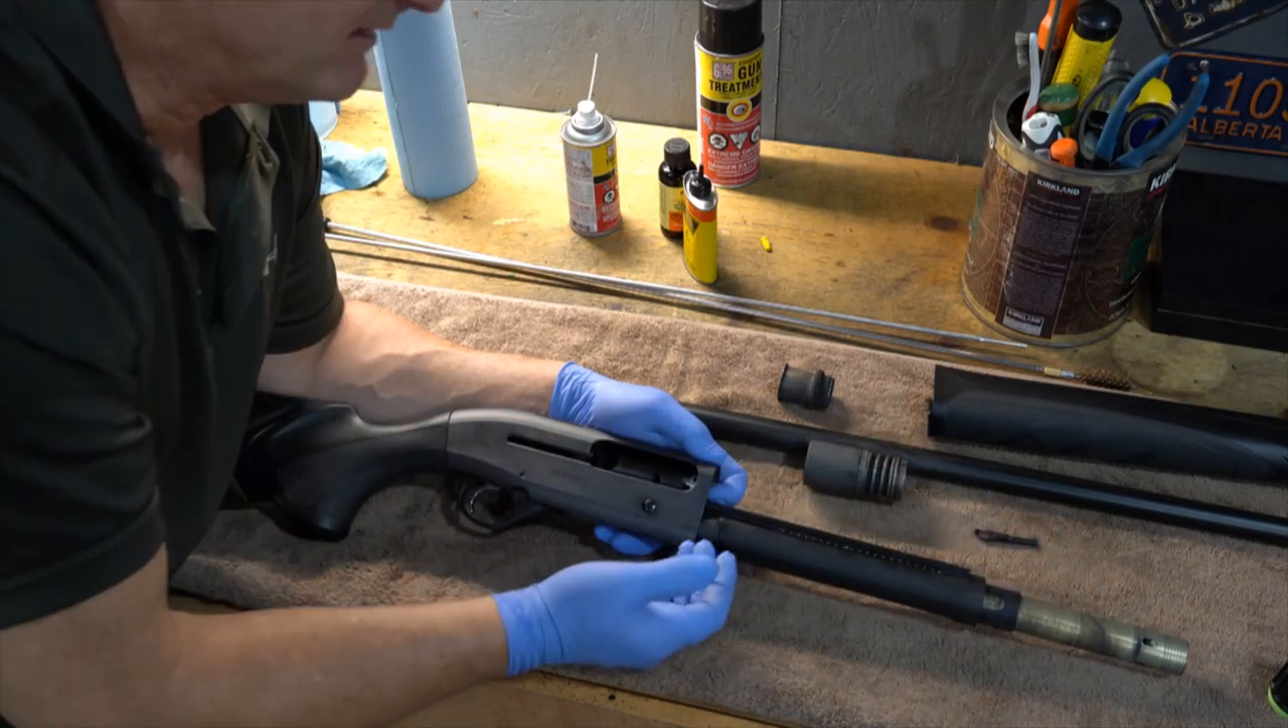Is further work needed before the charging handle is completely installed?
Yes.